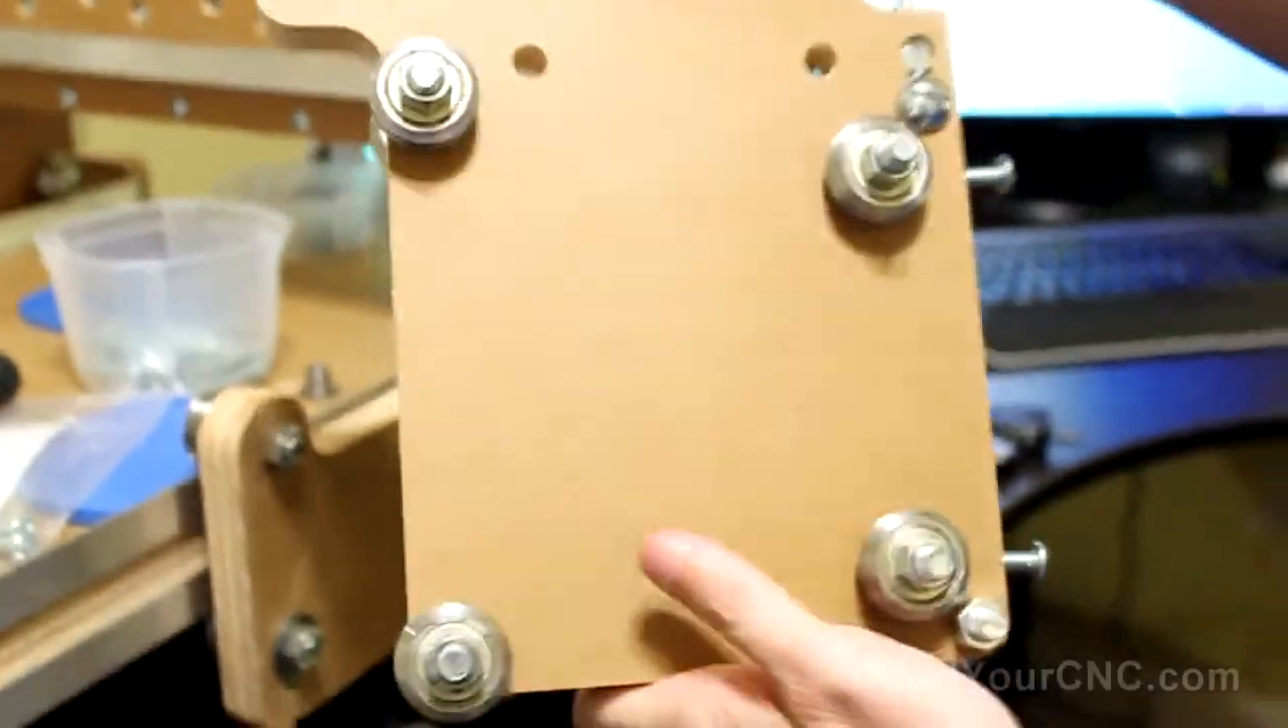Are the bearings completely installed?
Yes.